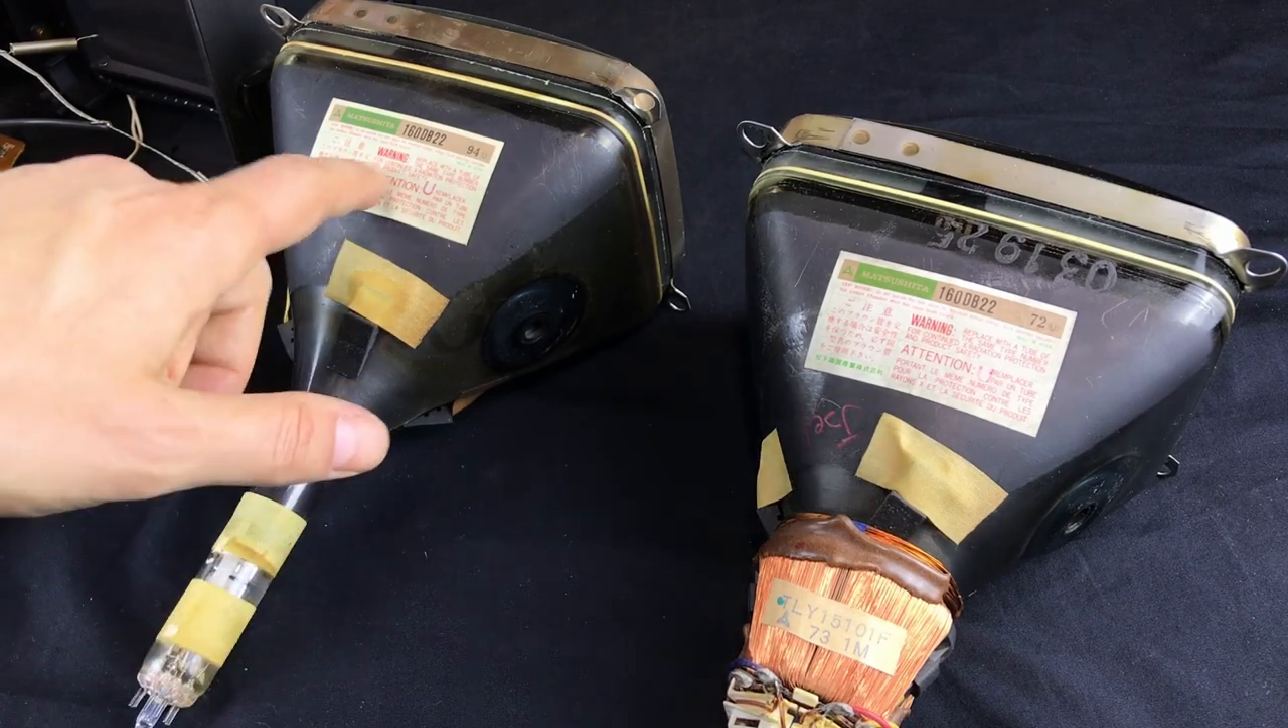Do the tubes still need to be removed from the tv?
No.